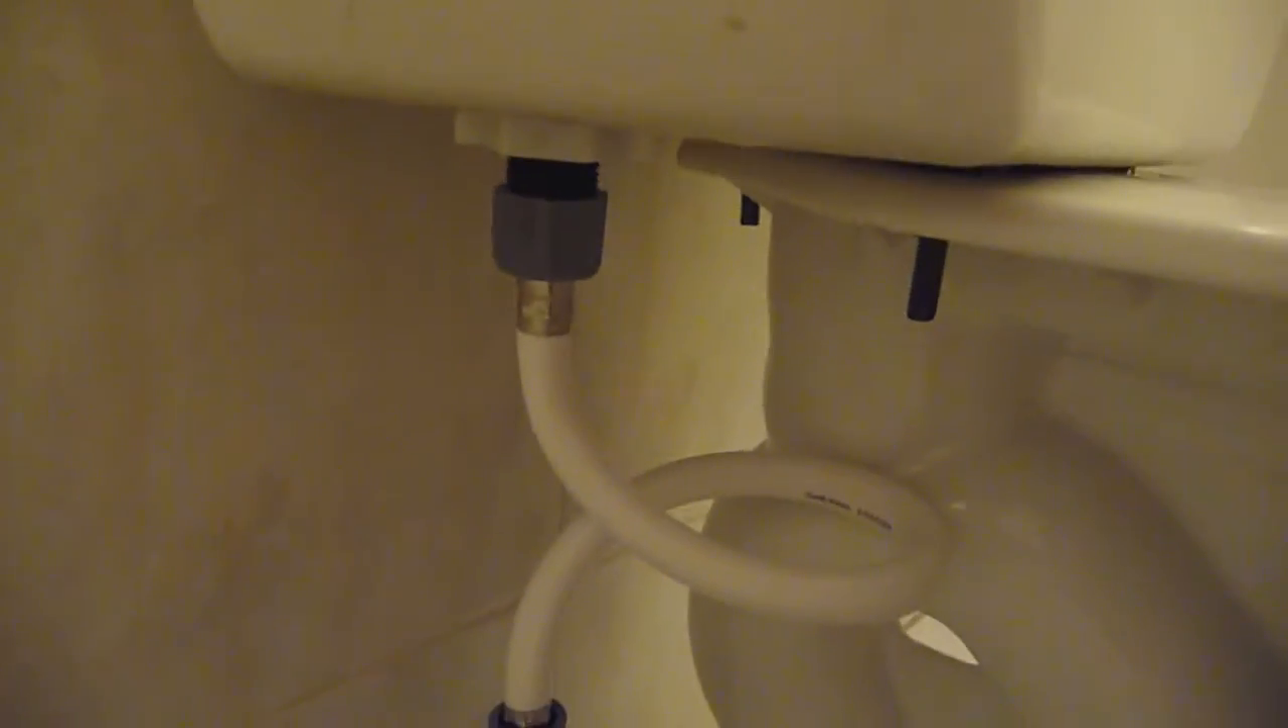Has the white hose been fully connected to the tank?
Yes.